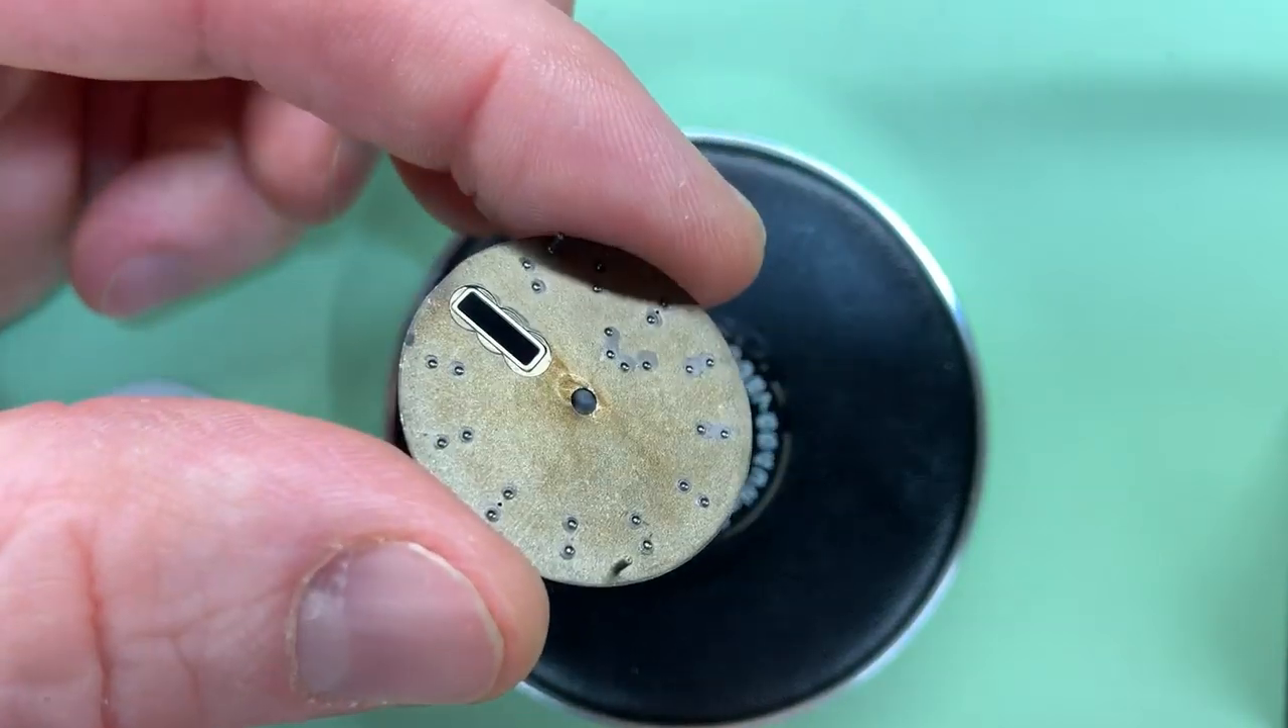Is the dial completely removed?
Yes.